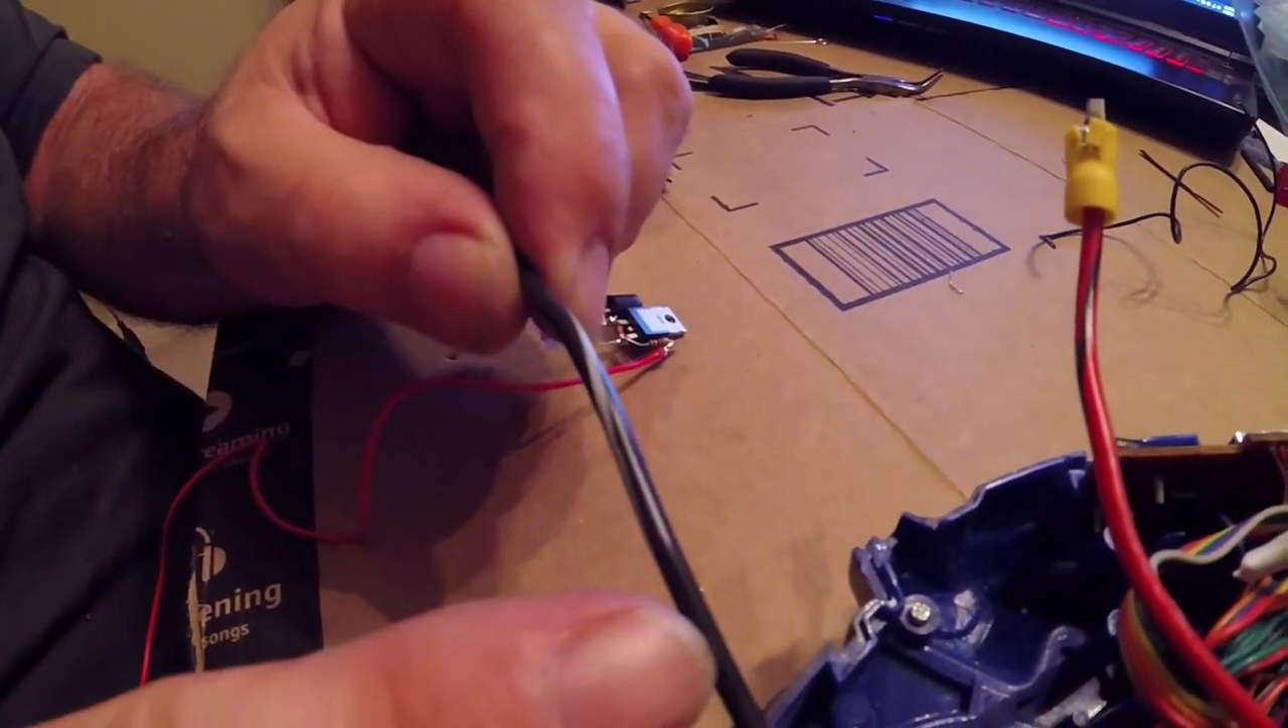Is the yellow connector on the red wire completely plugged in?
No.